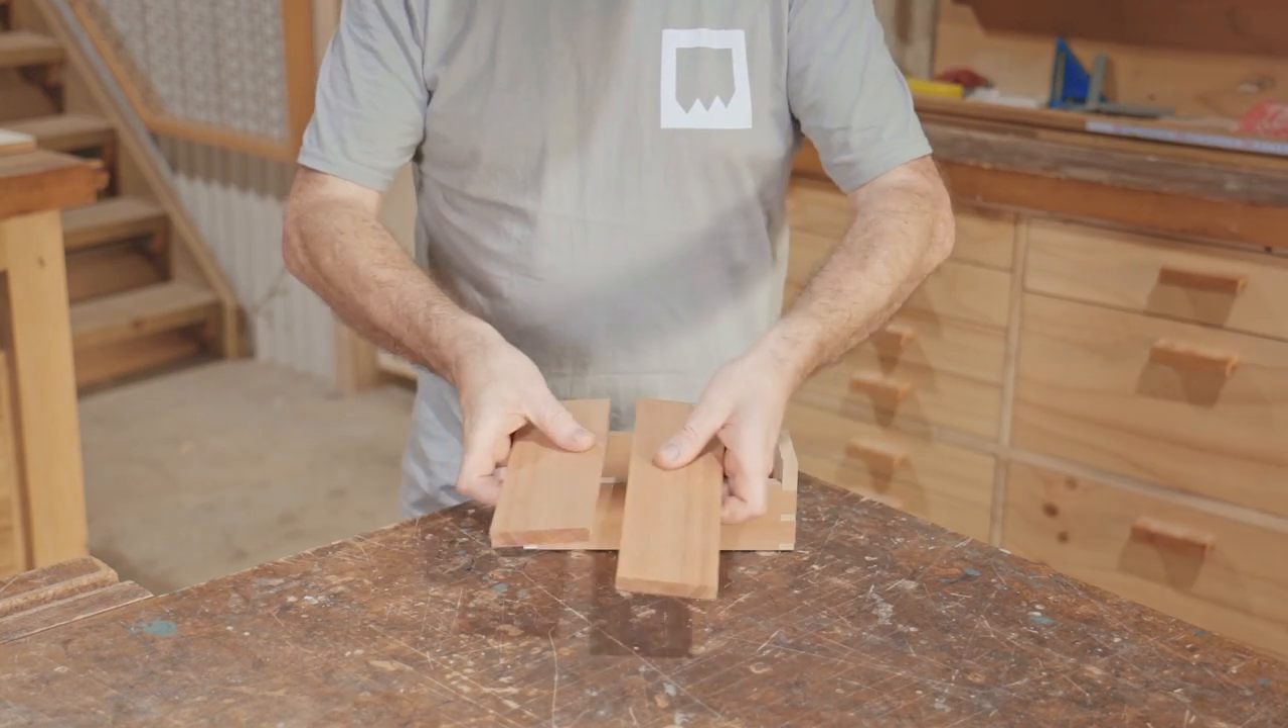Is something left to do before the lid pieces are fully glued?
Yes.